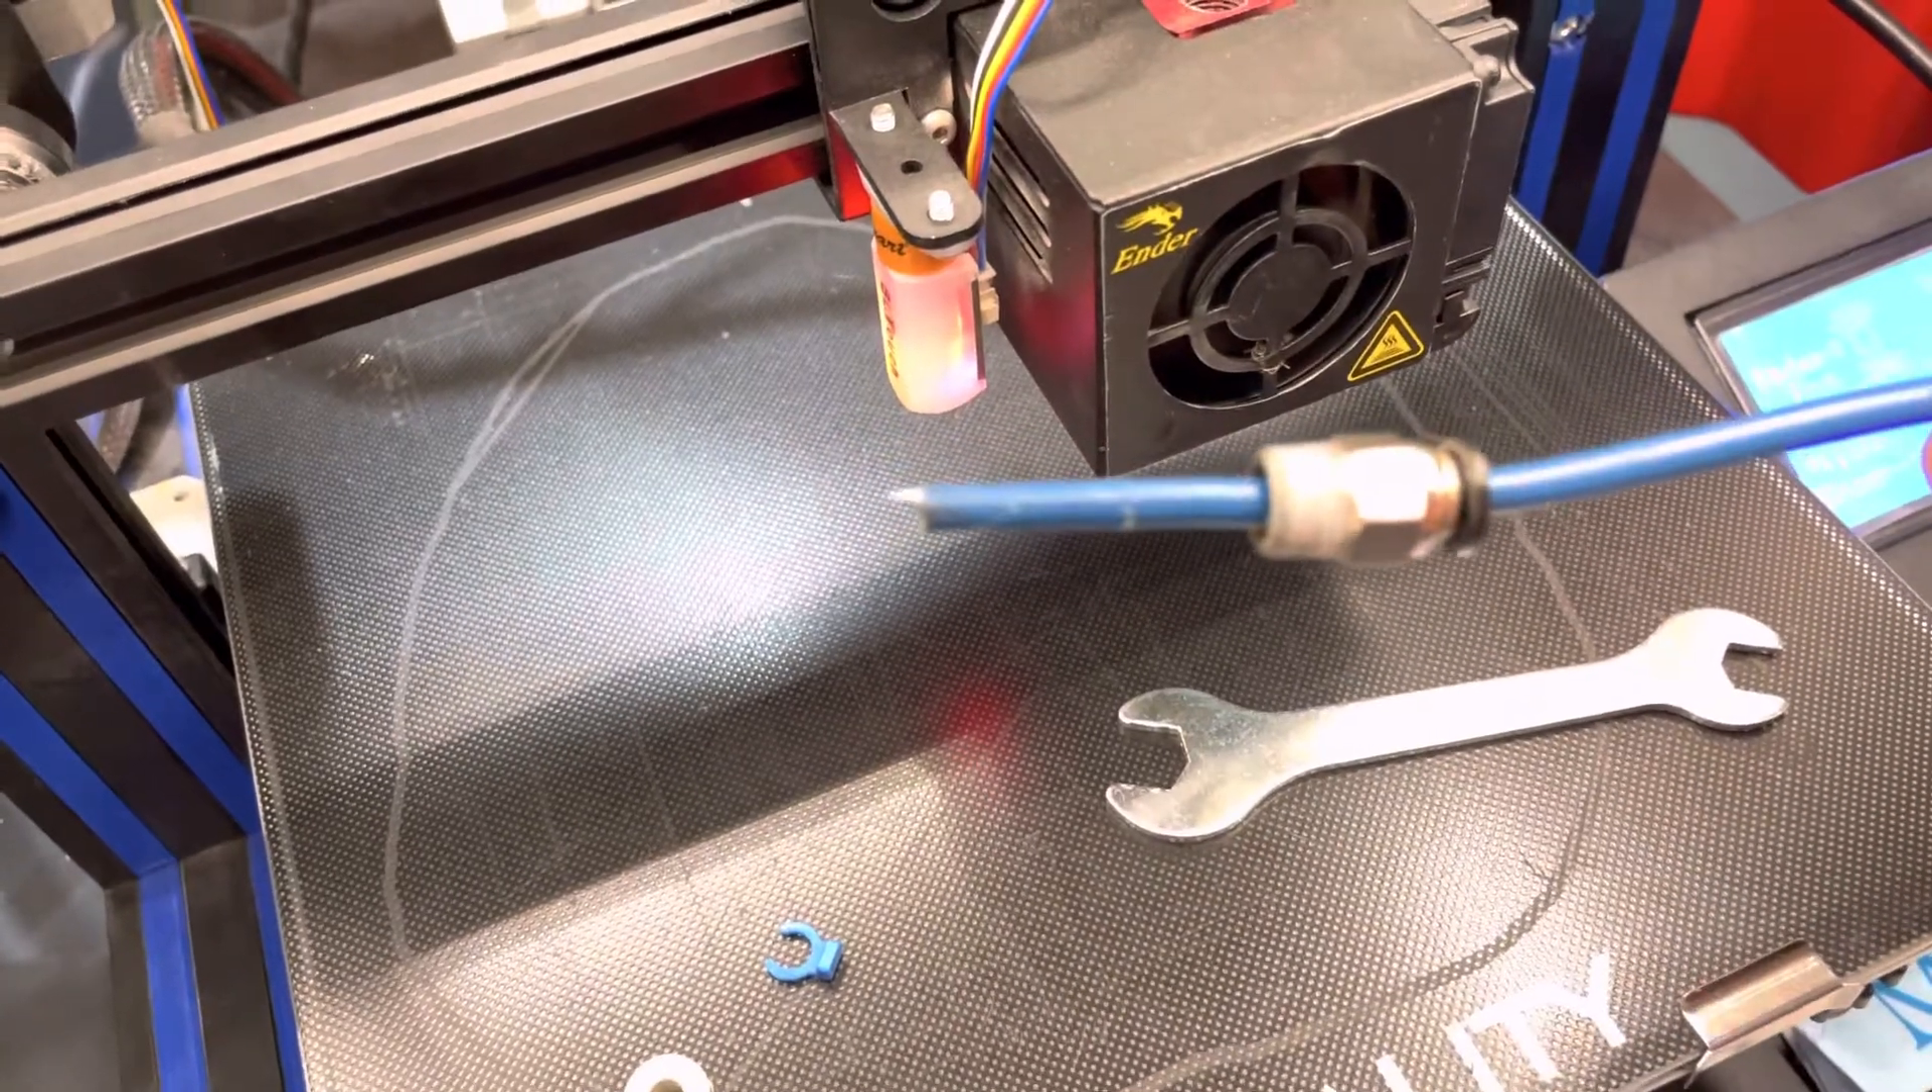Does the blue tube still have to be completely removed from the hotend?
No.